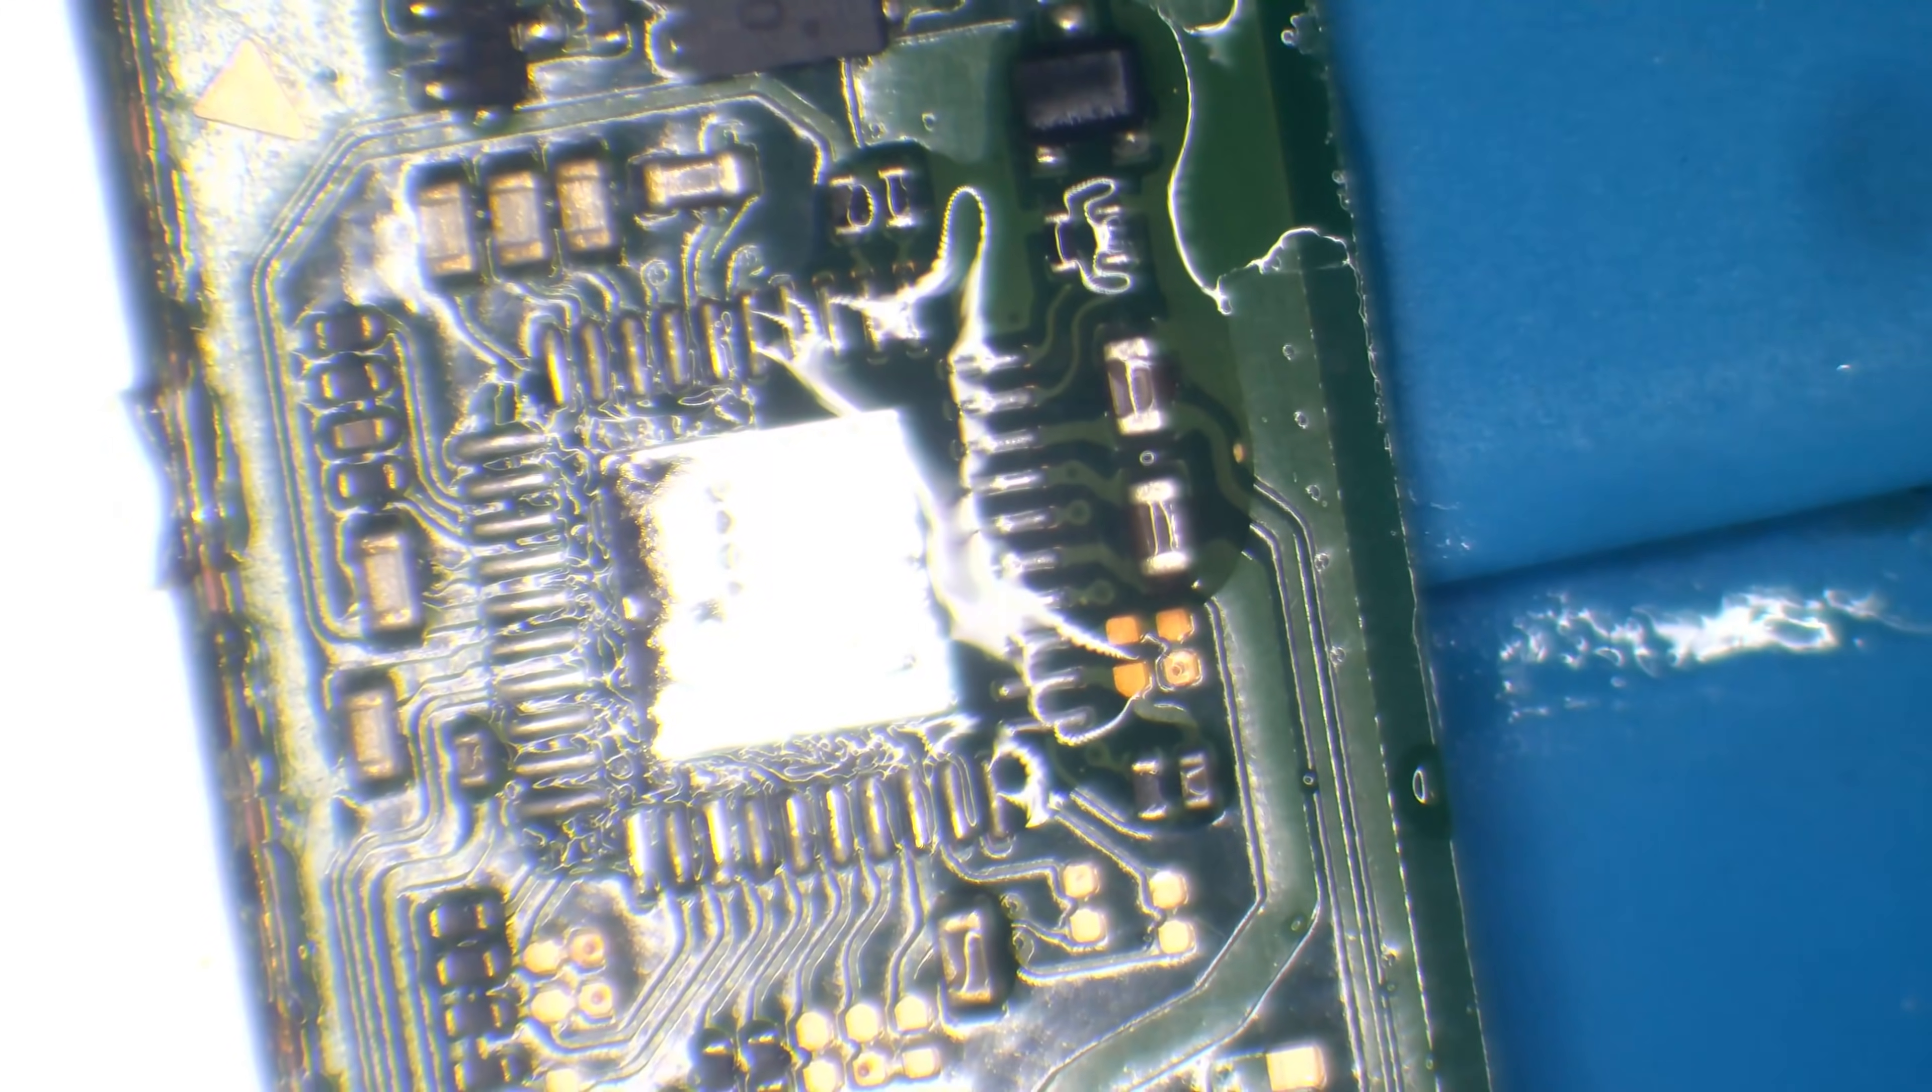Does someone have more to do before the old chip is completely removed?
No.